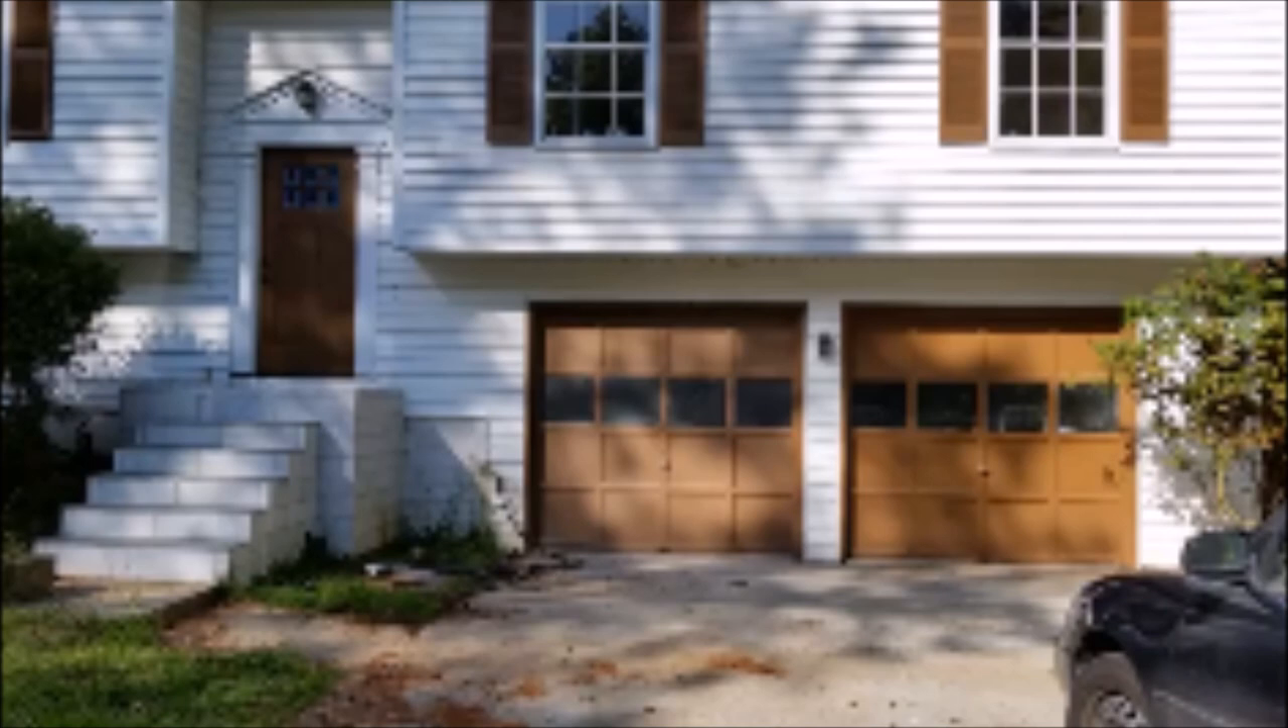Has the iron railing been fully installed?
No.